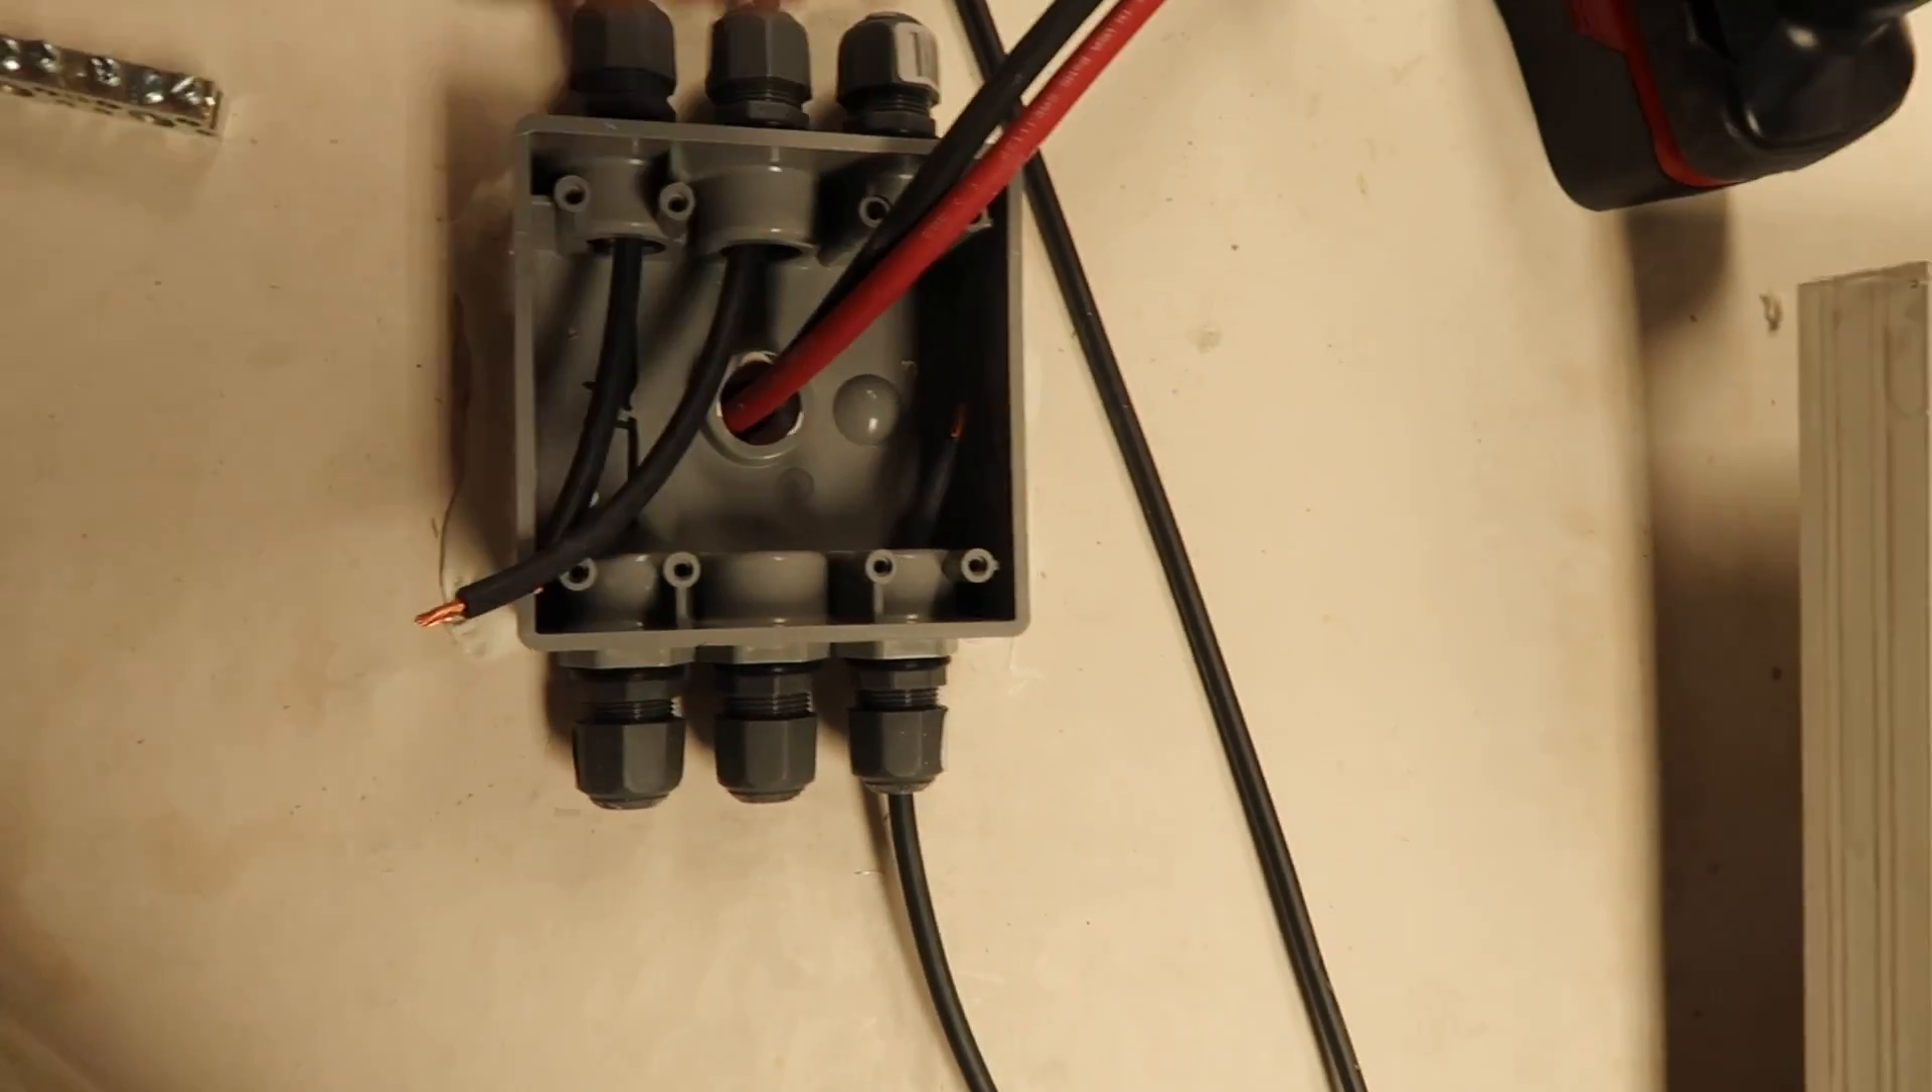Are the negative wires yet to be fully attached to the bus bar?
Yes.